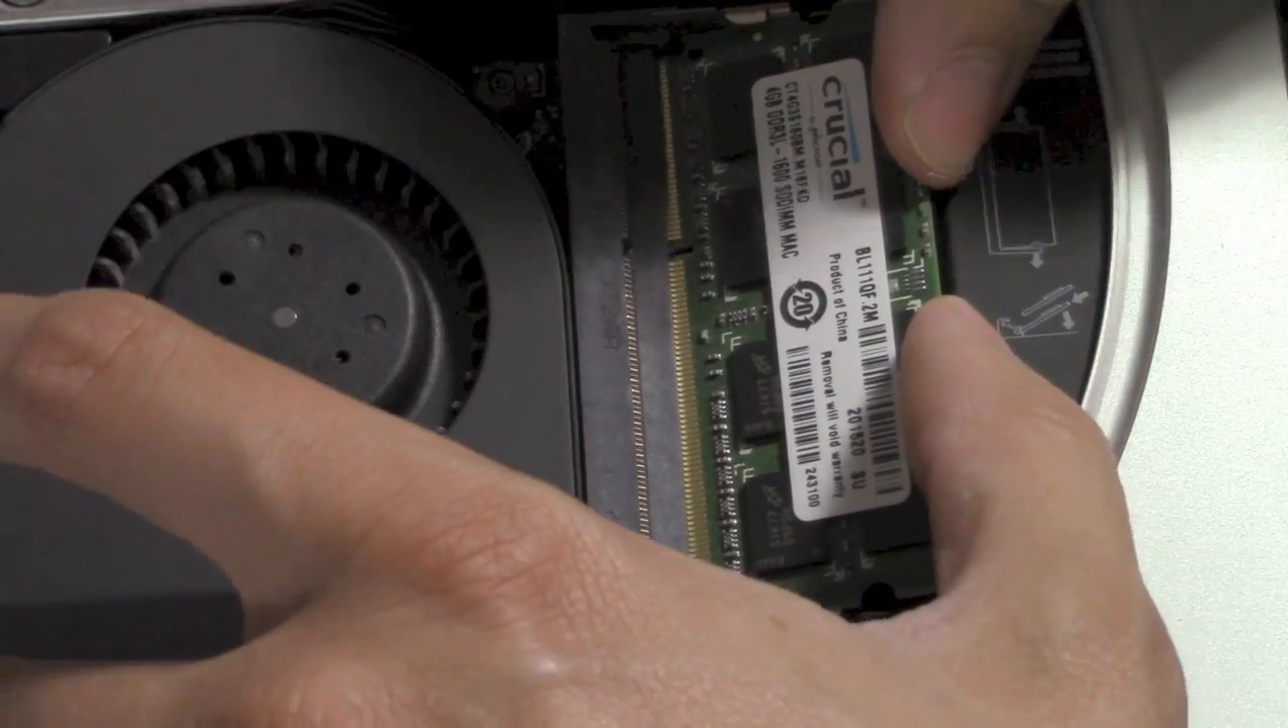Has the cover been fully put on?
No.